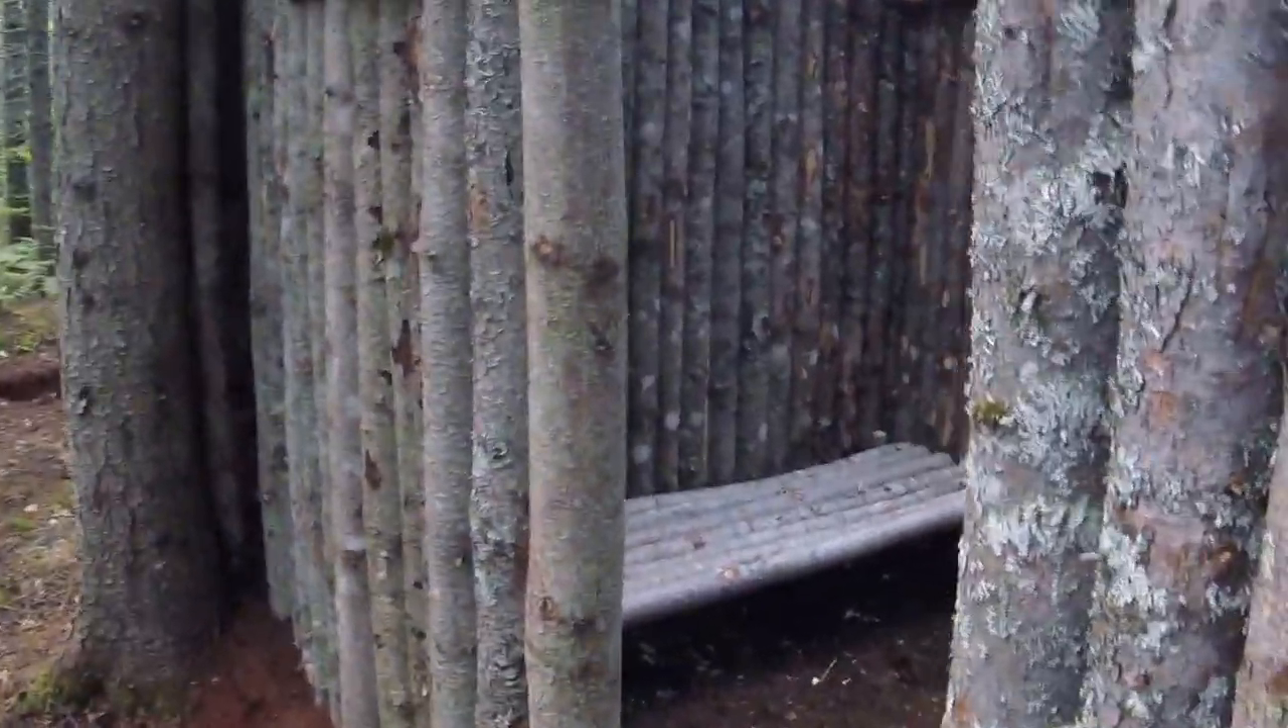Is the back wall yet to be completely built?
No.